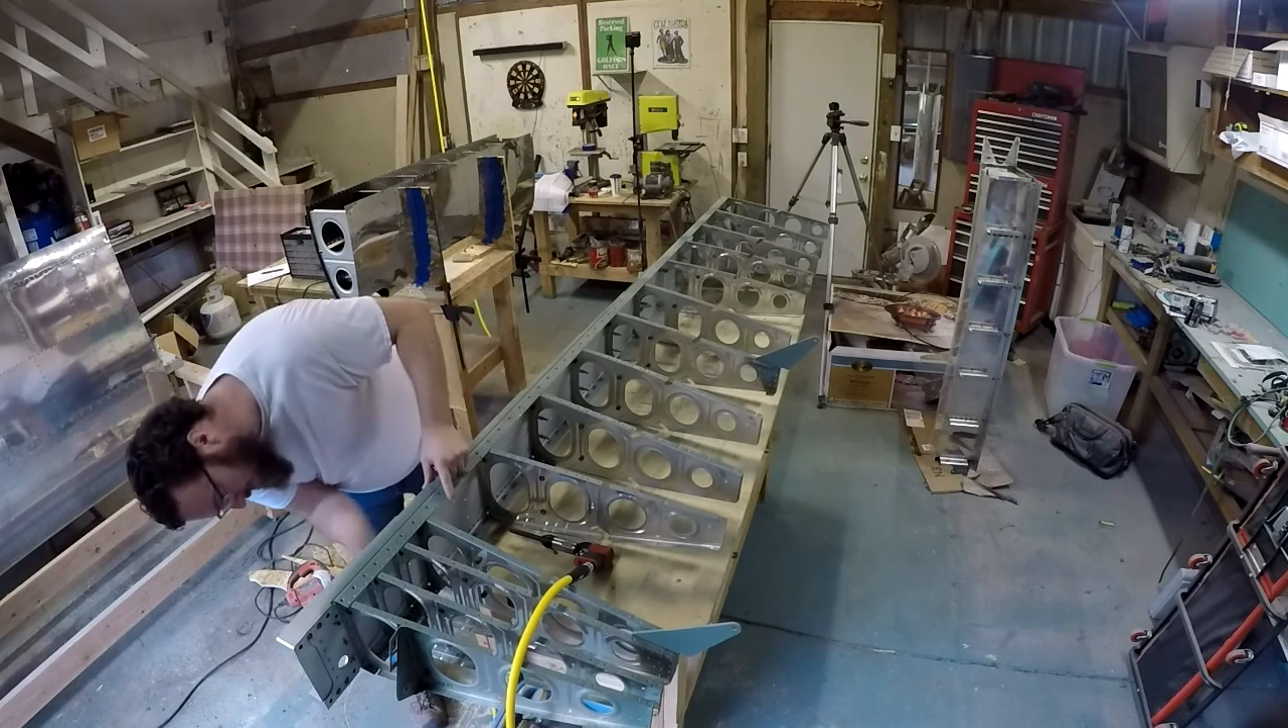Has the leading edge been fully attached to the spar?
No.